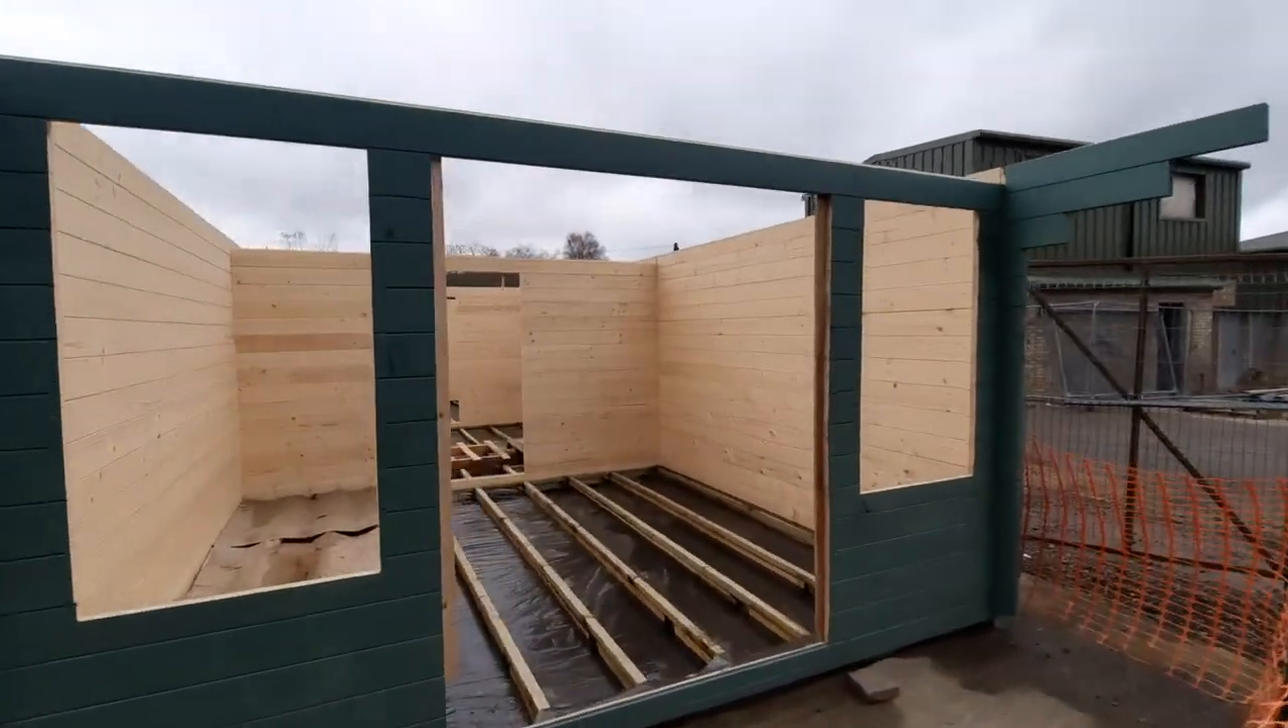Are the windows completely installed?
No.